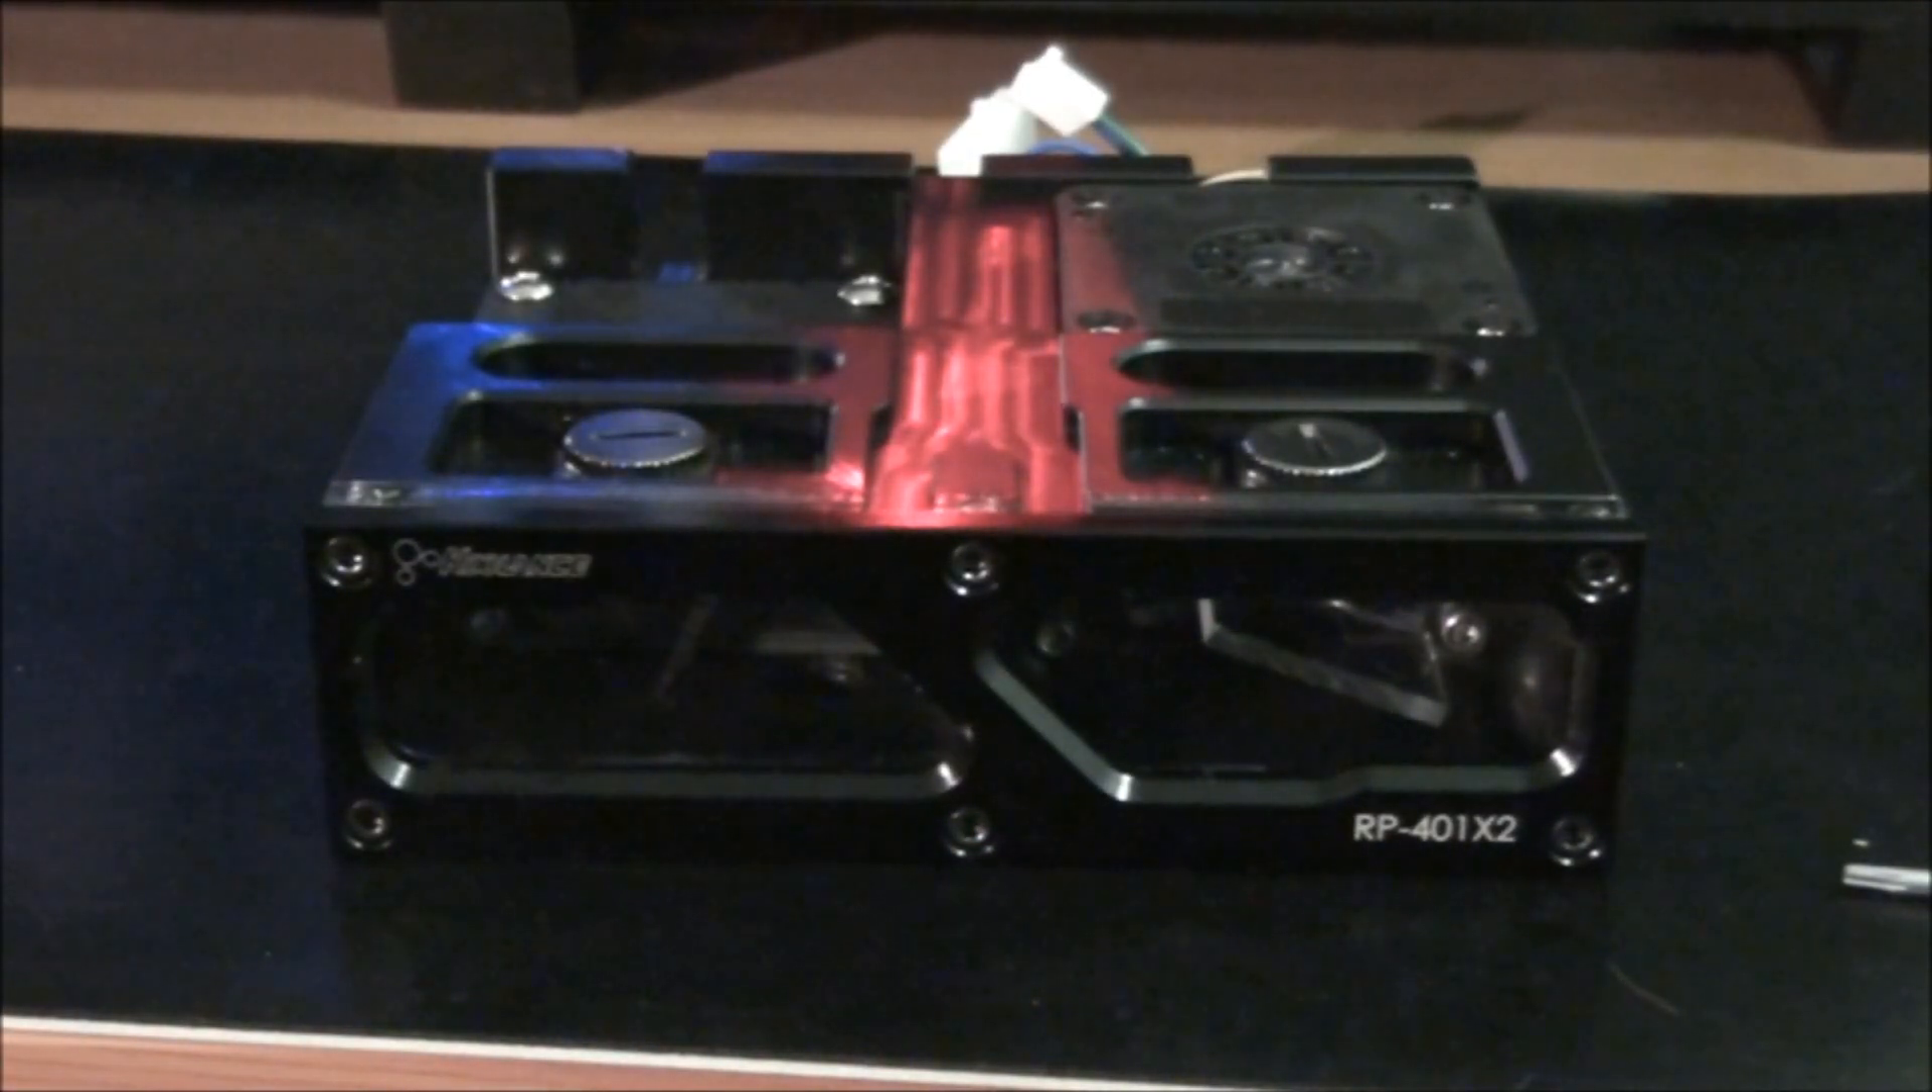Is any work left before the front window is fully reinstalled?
No.